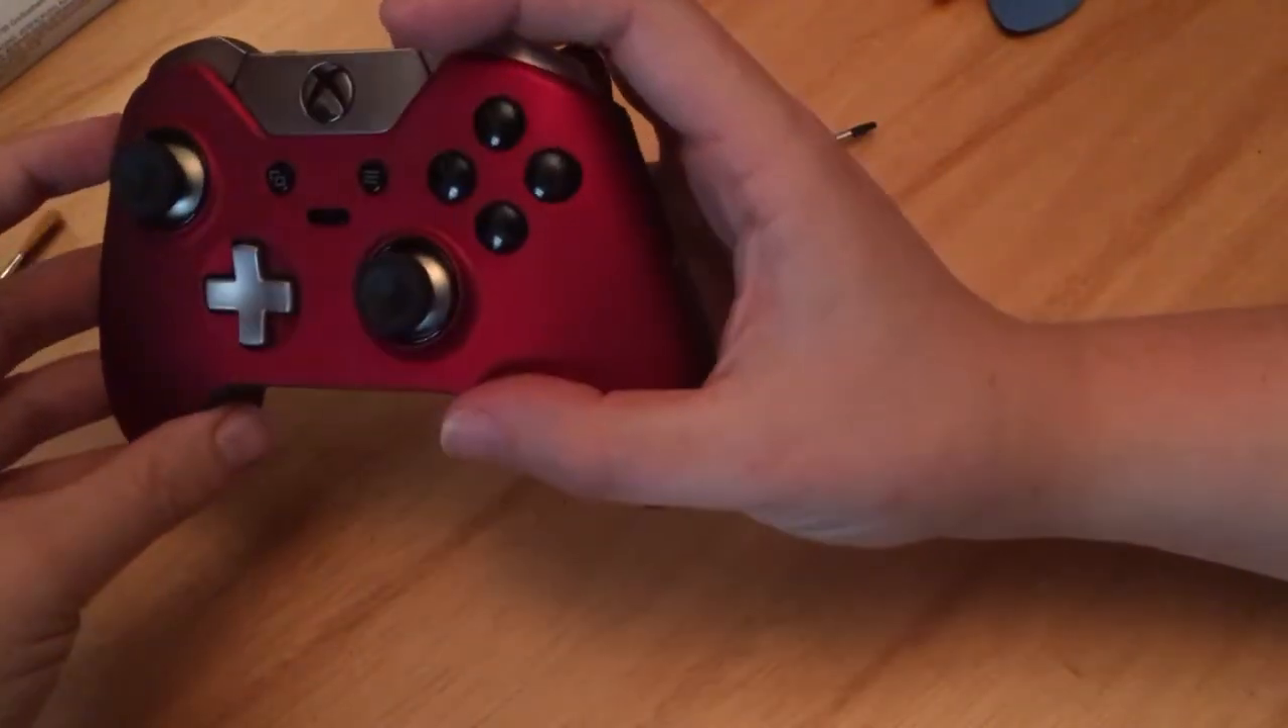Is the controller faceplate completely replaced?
Yes.